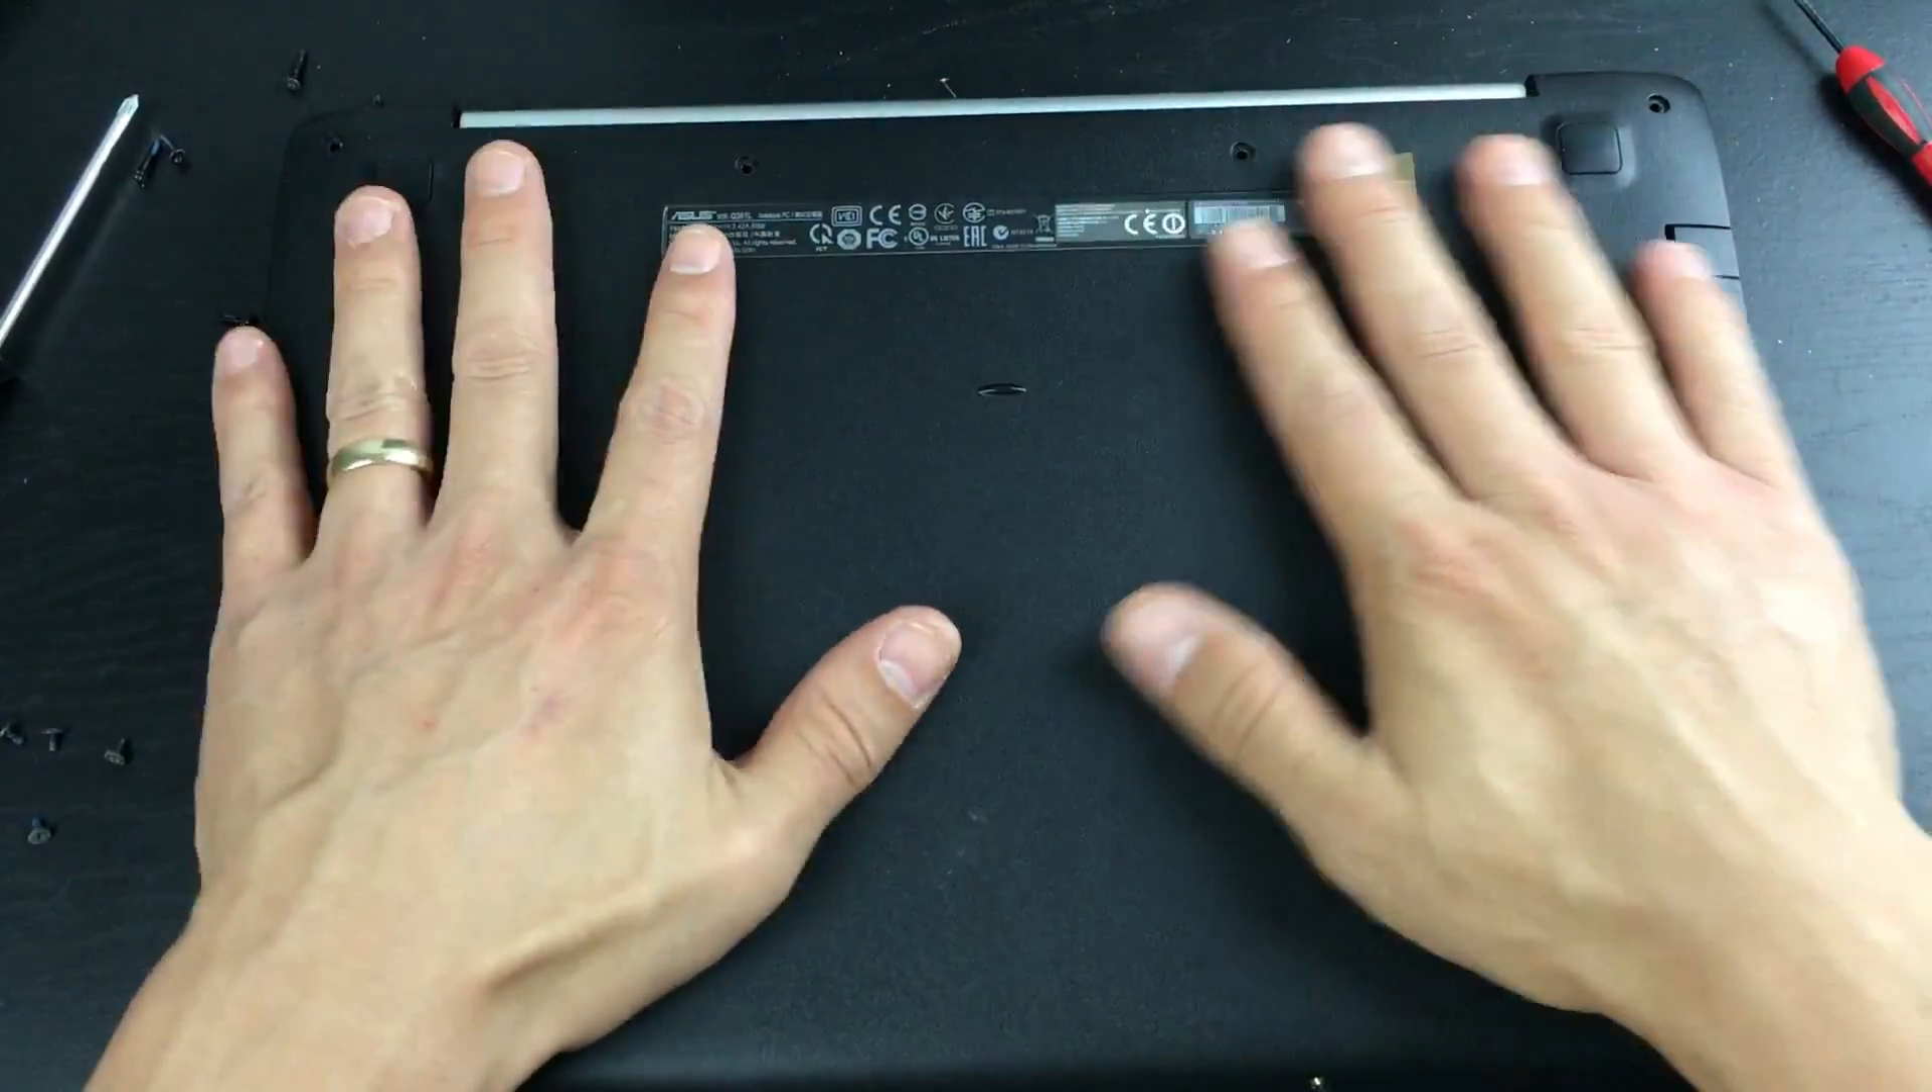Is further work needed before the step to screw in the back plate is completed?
Yes.